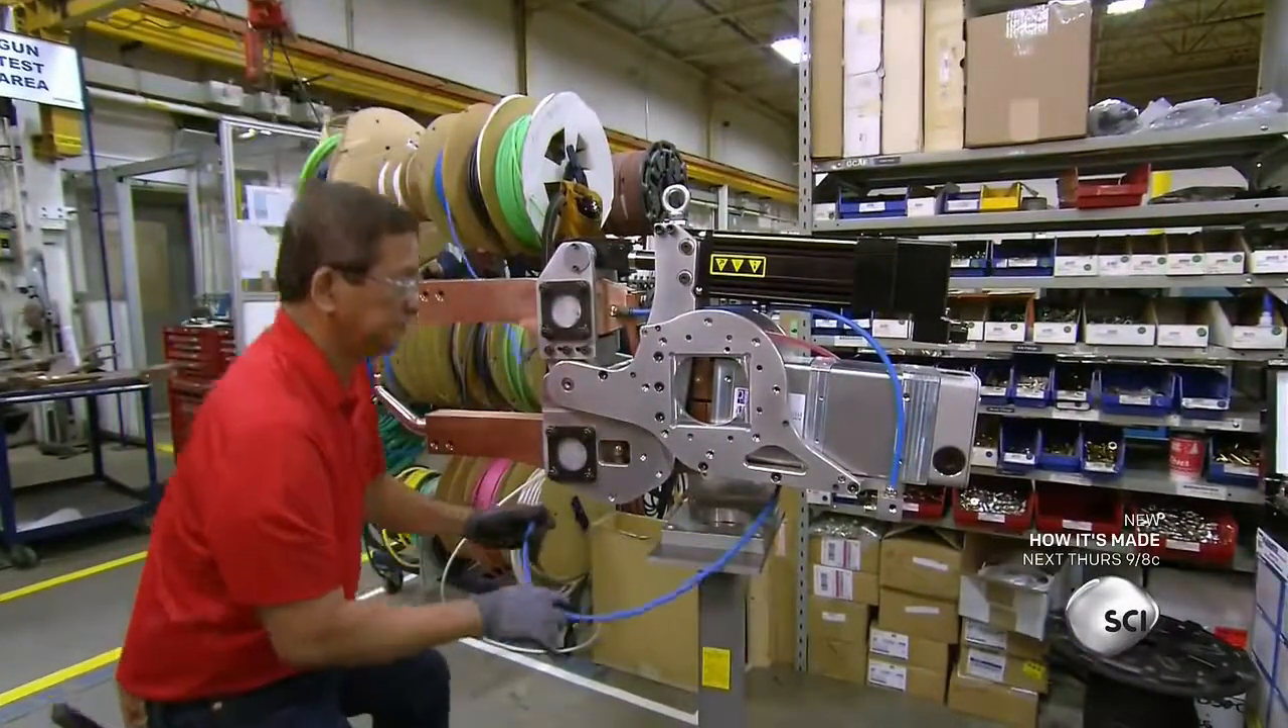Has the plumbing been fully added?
No.